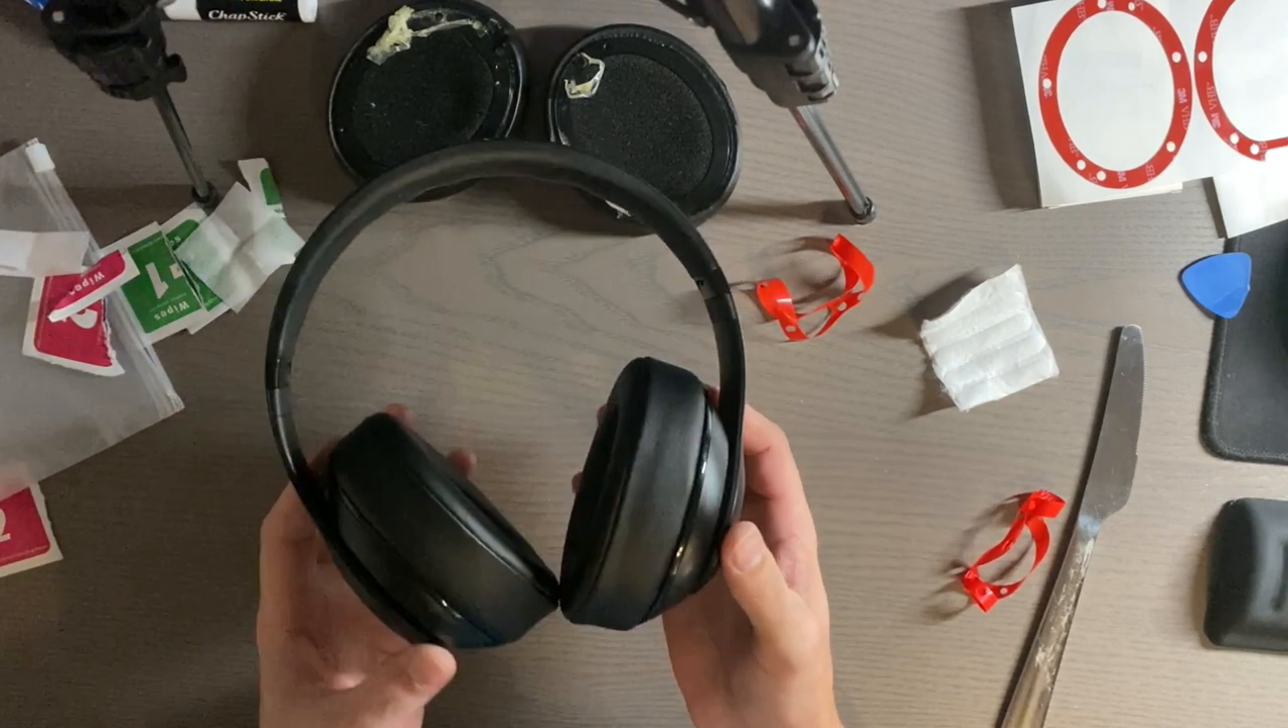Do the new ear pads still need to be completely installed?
No.